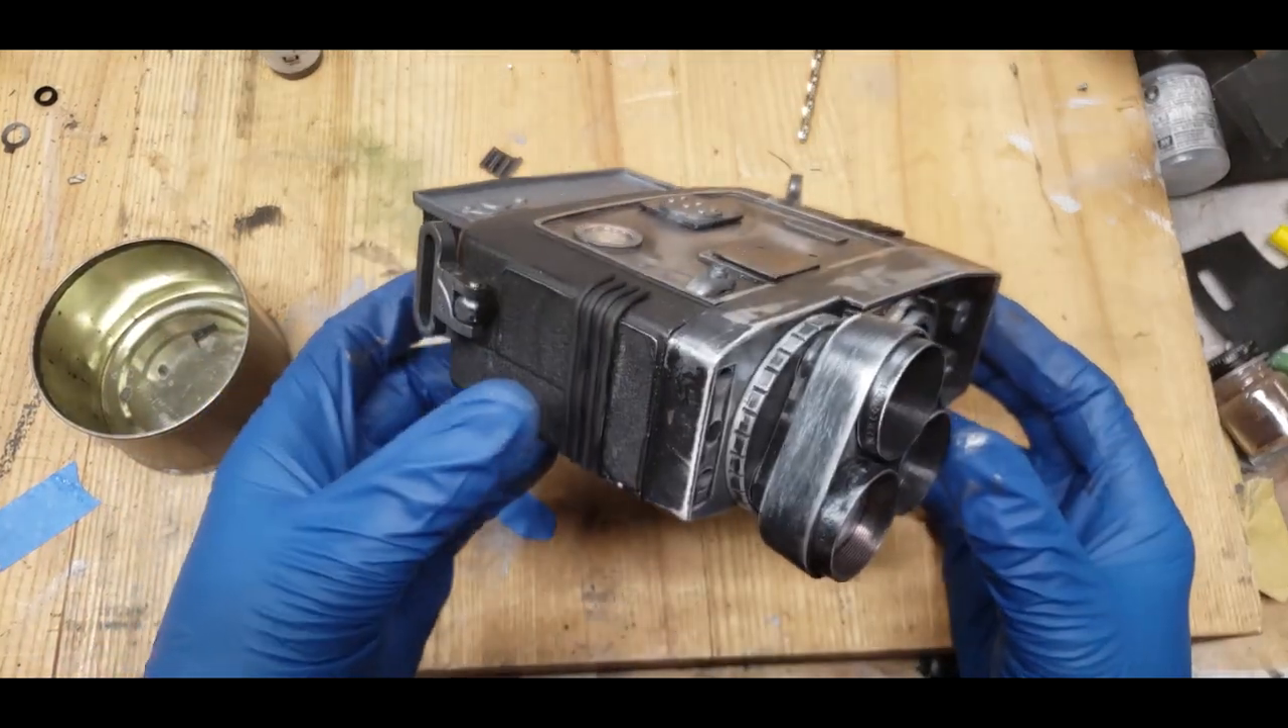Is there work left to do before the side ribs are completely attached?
No.